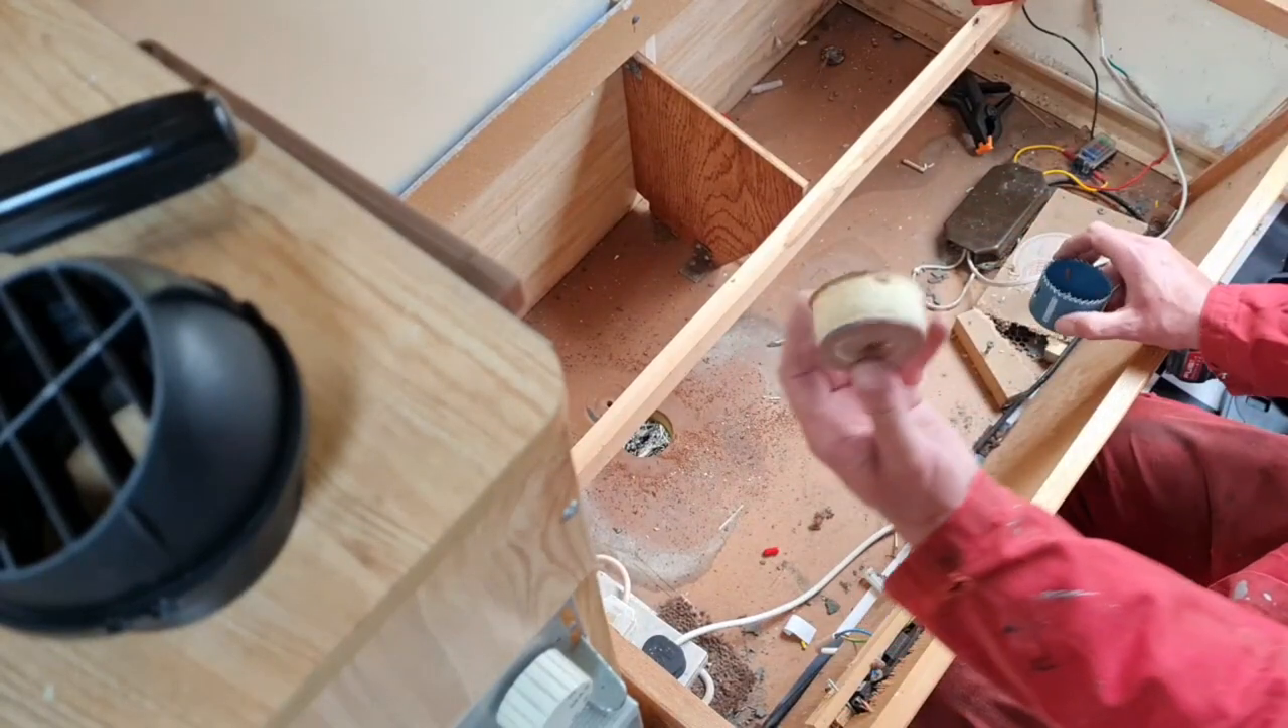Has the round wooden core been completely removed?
Yes.